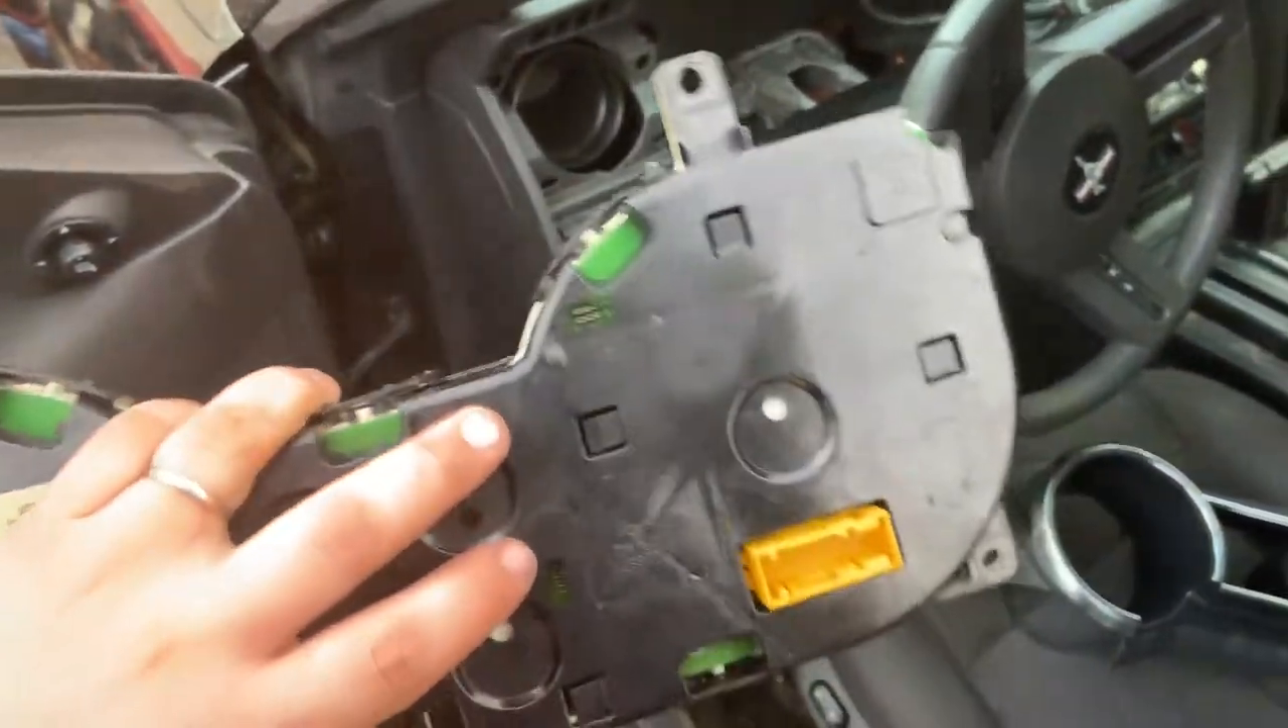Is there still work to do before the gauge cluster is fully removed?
No.